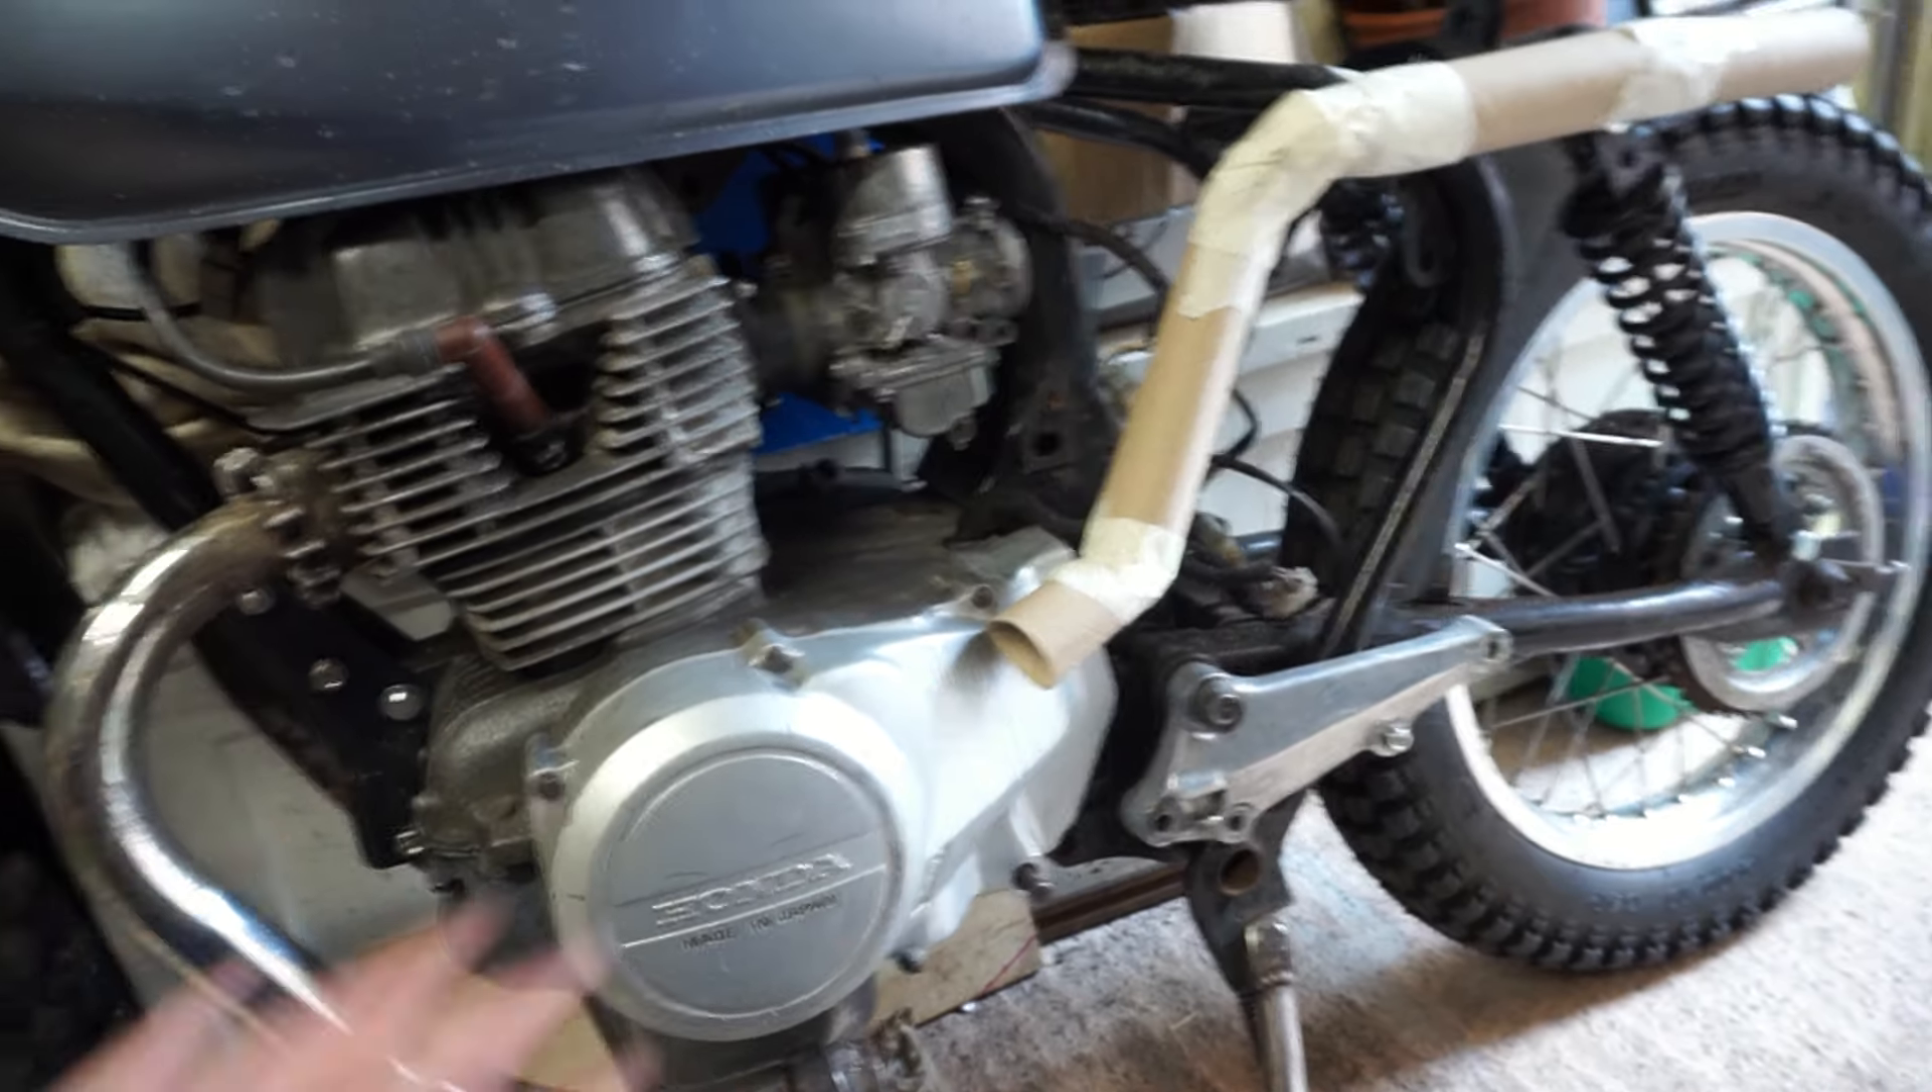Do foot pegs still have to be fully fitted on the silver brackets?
Yes.